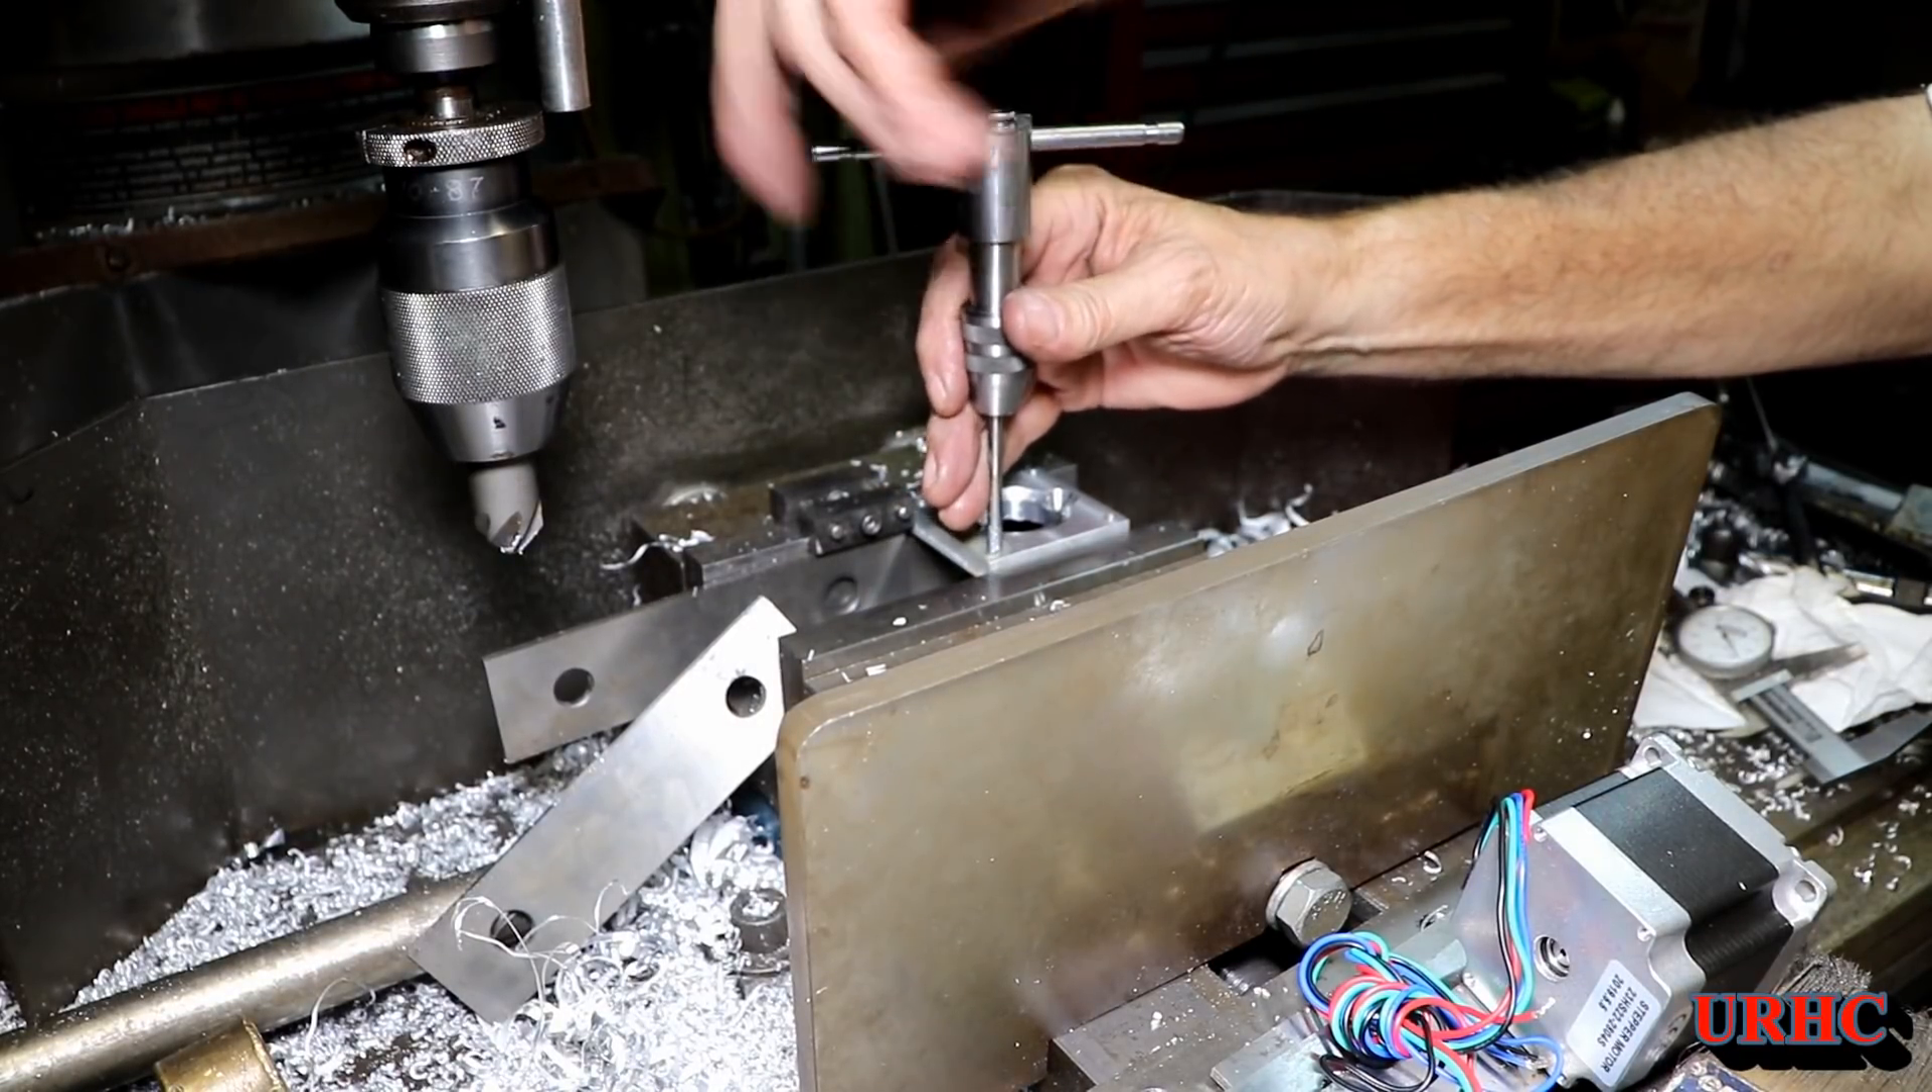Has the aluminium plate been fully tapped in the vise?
No.